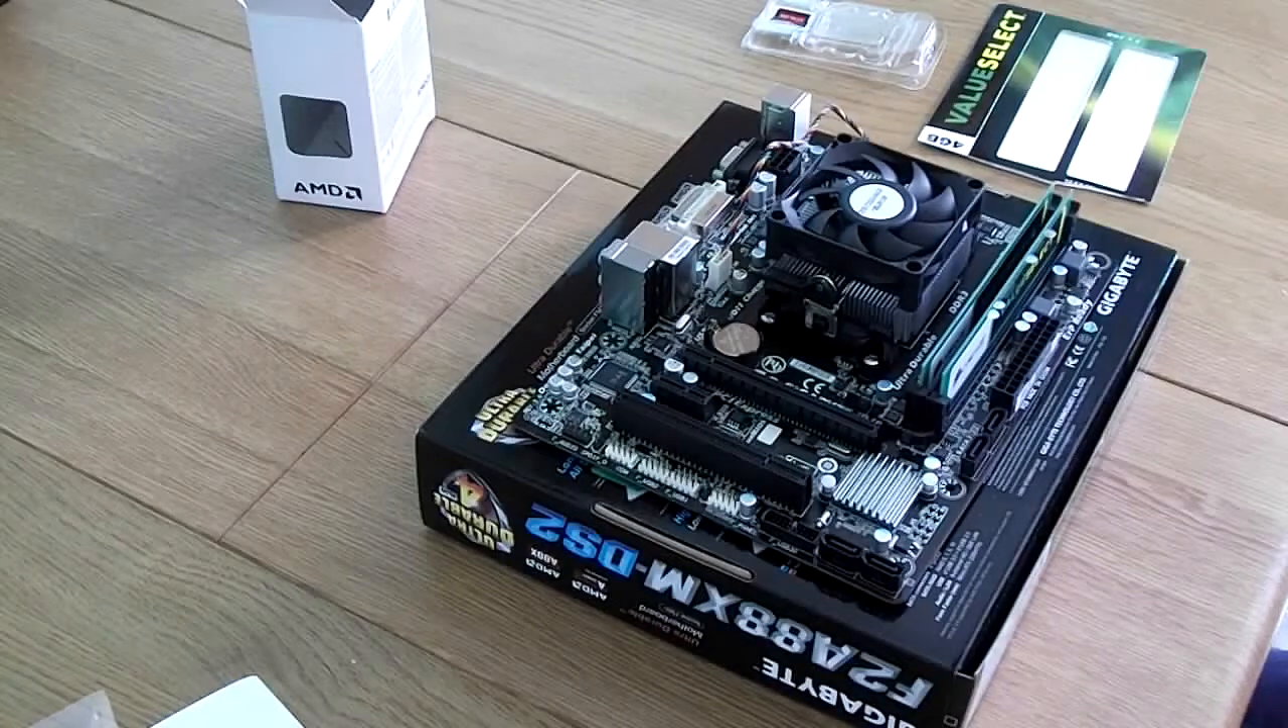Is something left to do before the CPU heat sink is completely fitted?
No.